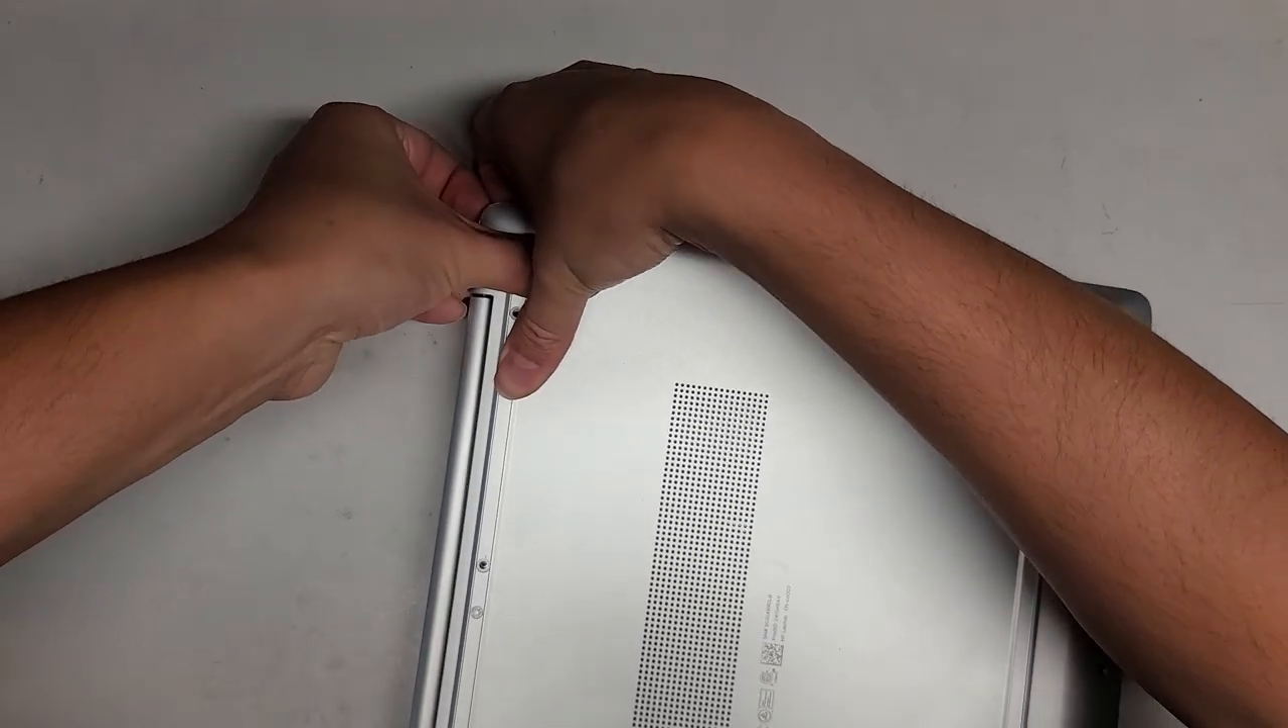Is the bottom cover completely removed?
No.